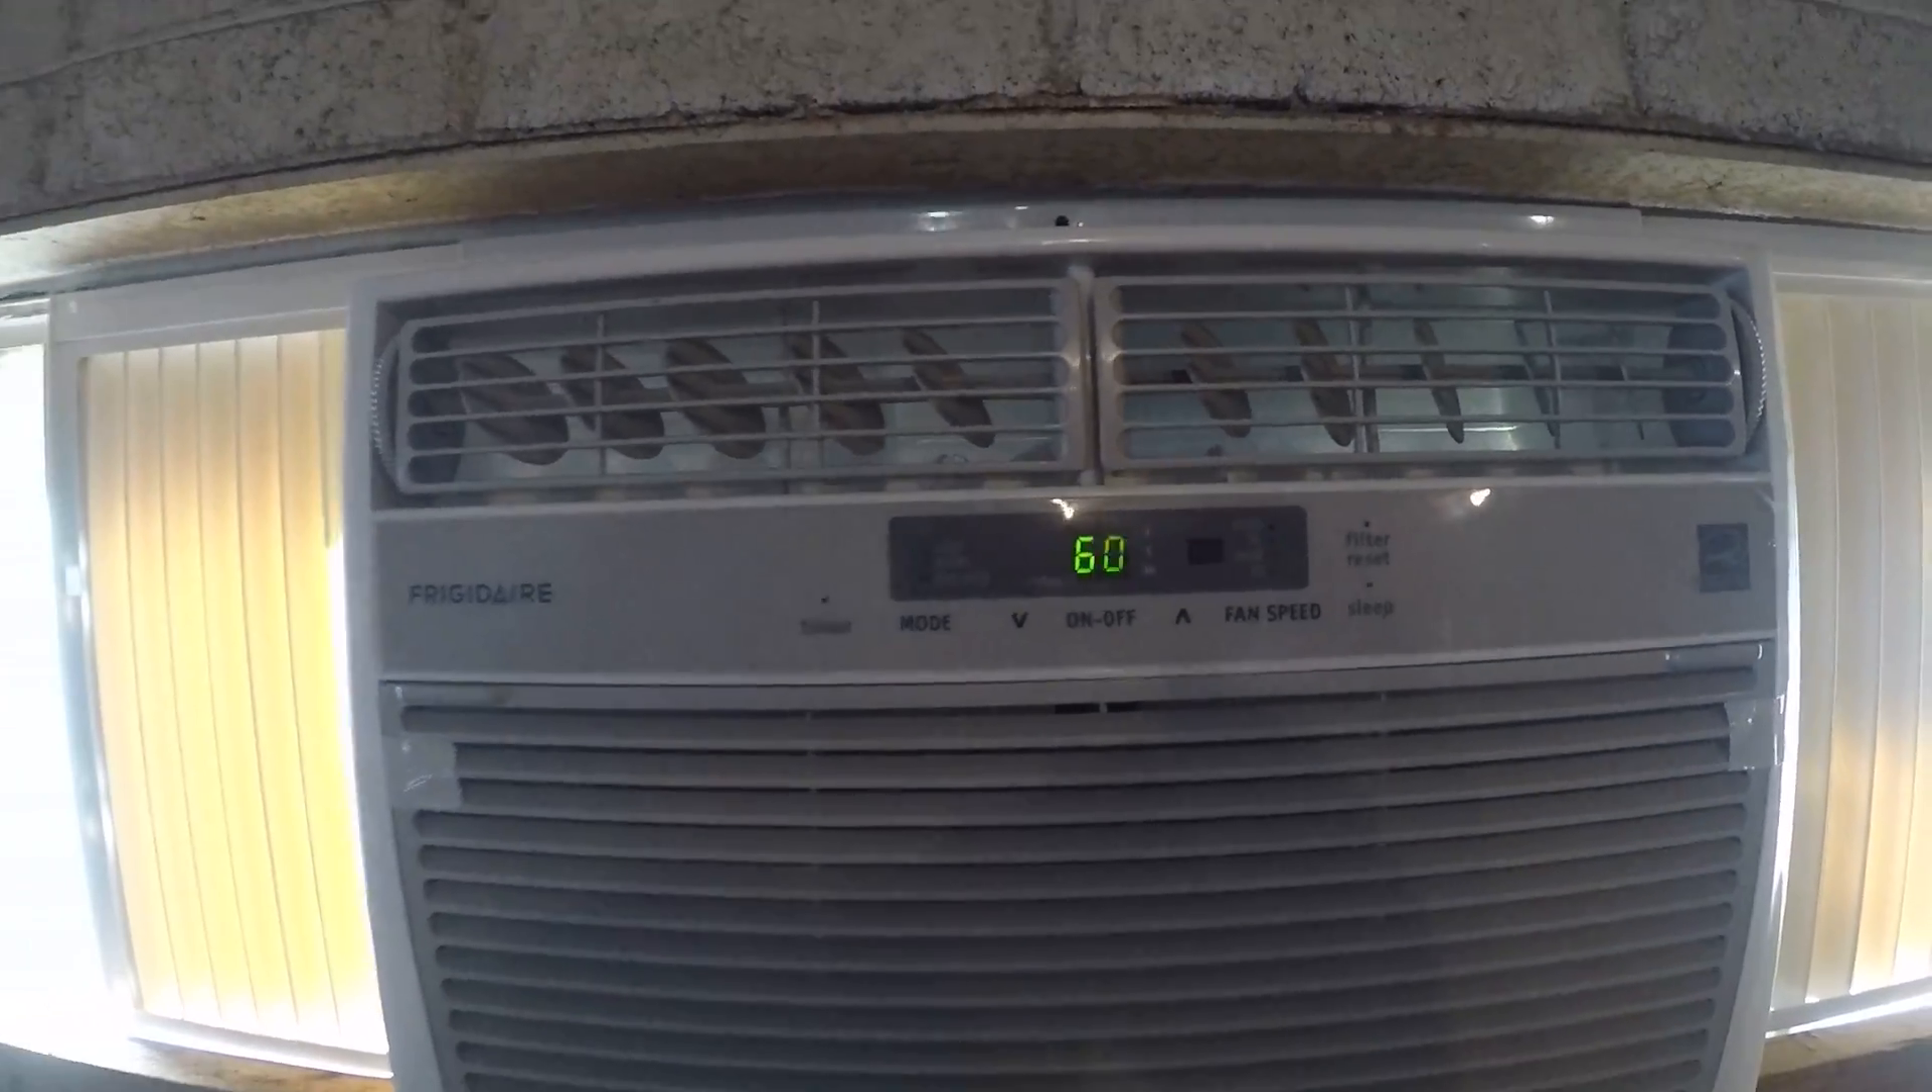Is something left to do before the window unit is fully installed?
No.